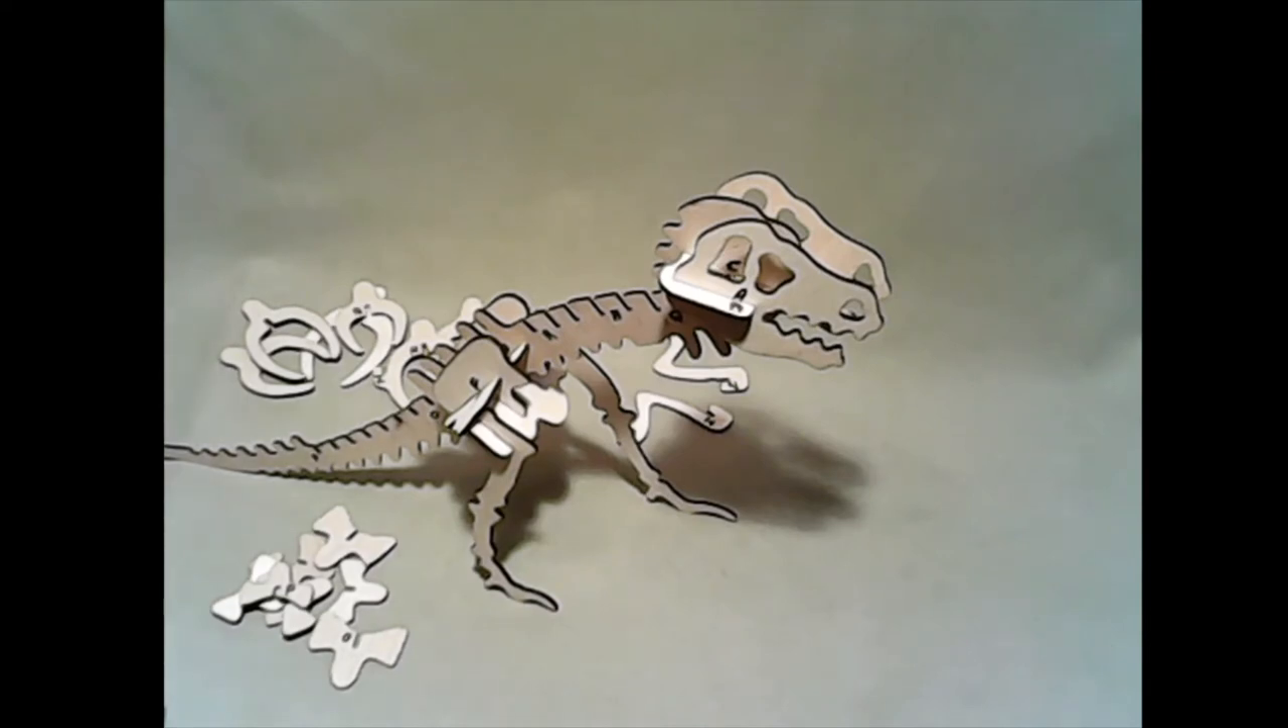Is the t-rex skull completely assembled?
Yes.